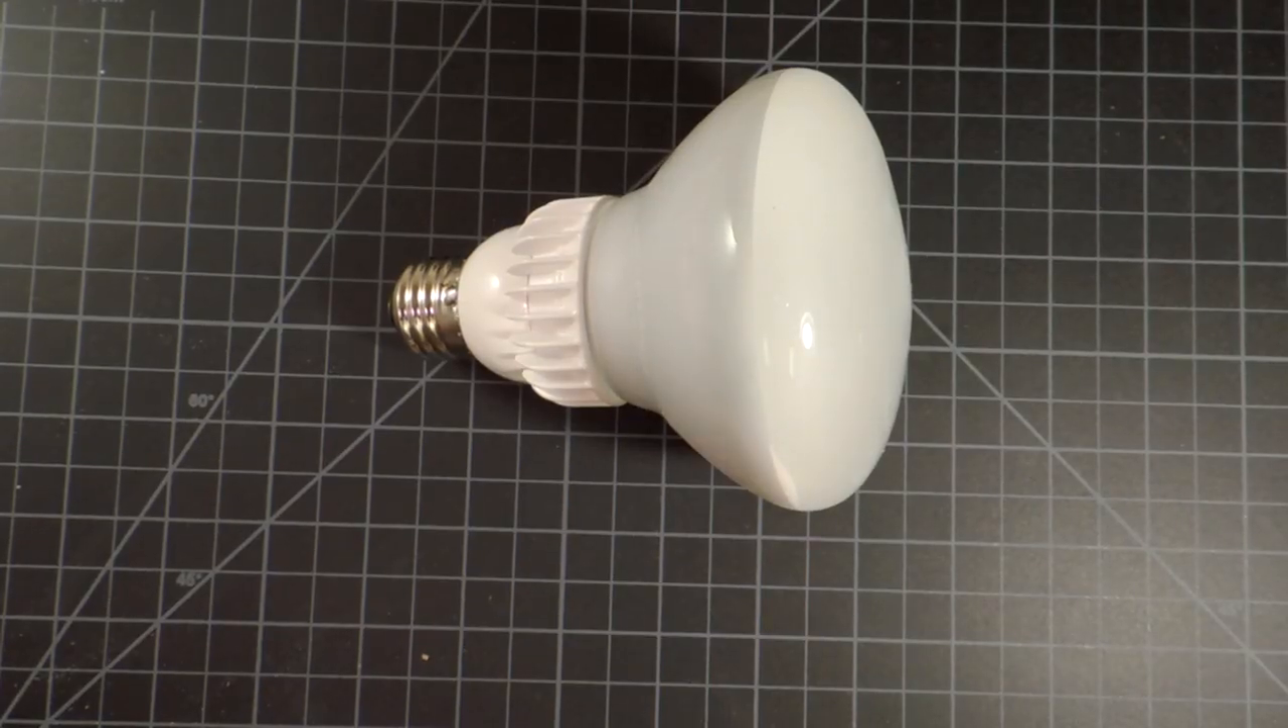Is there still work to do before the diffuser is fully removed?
Yes.